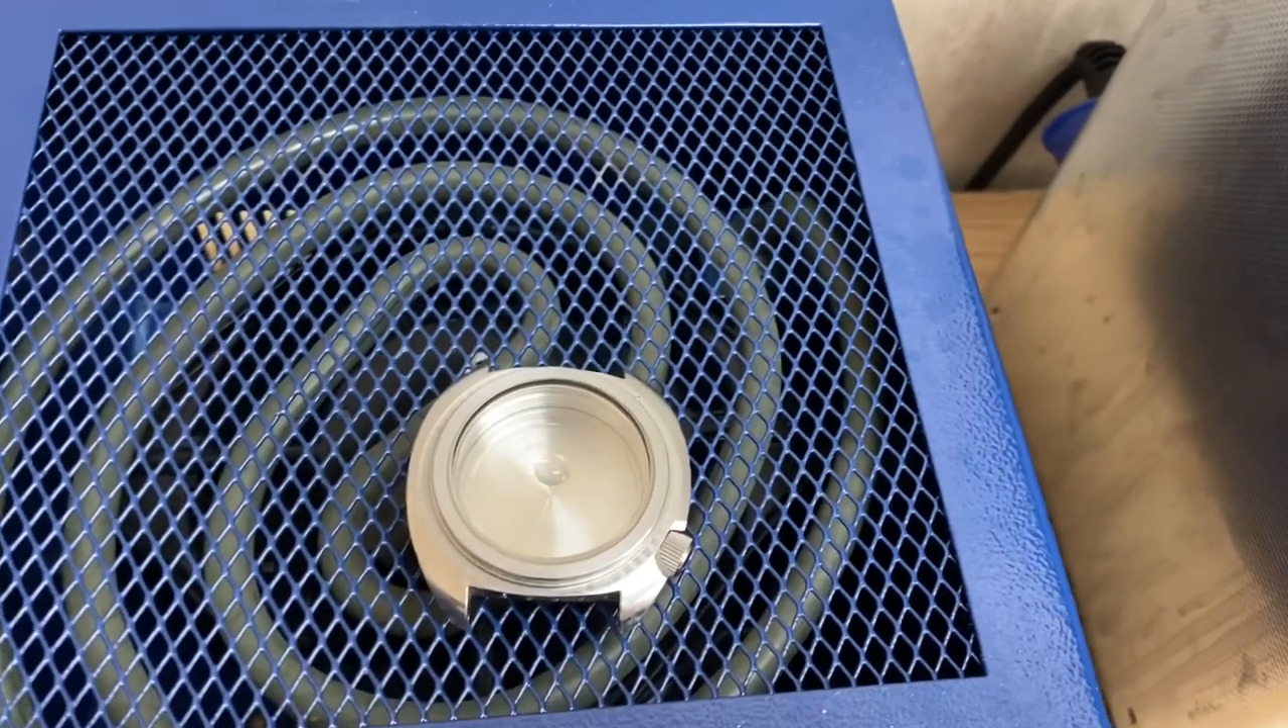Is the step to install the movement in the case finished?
No.